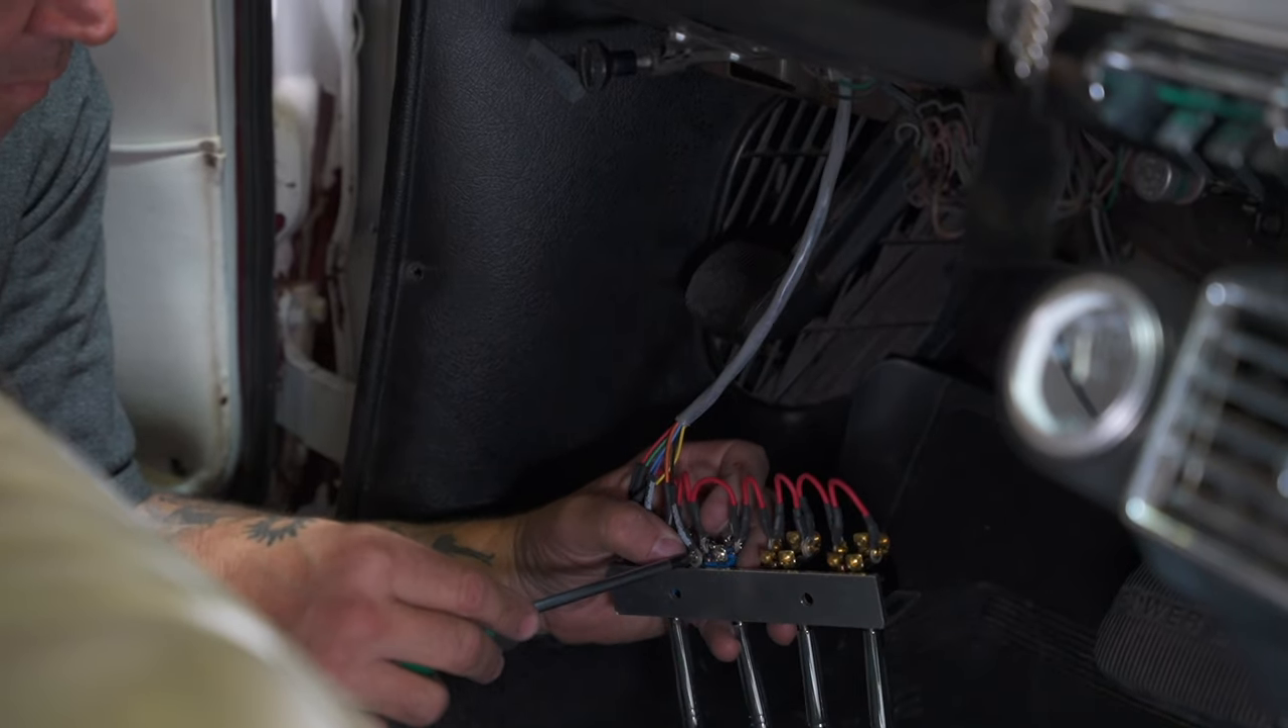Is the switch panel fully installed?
No.